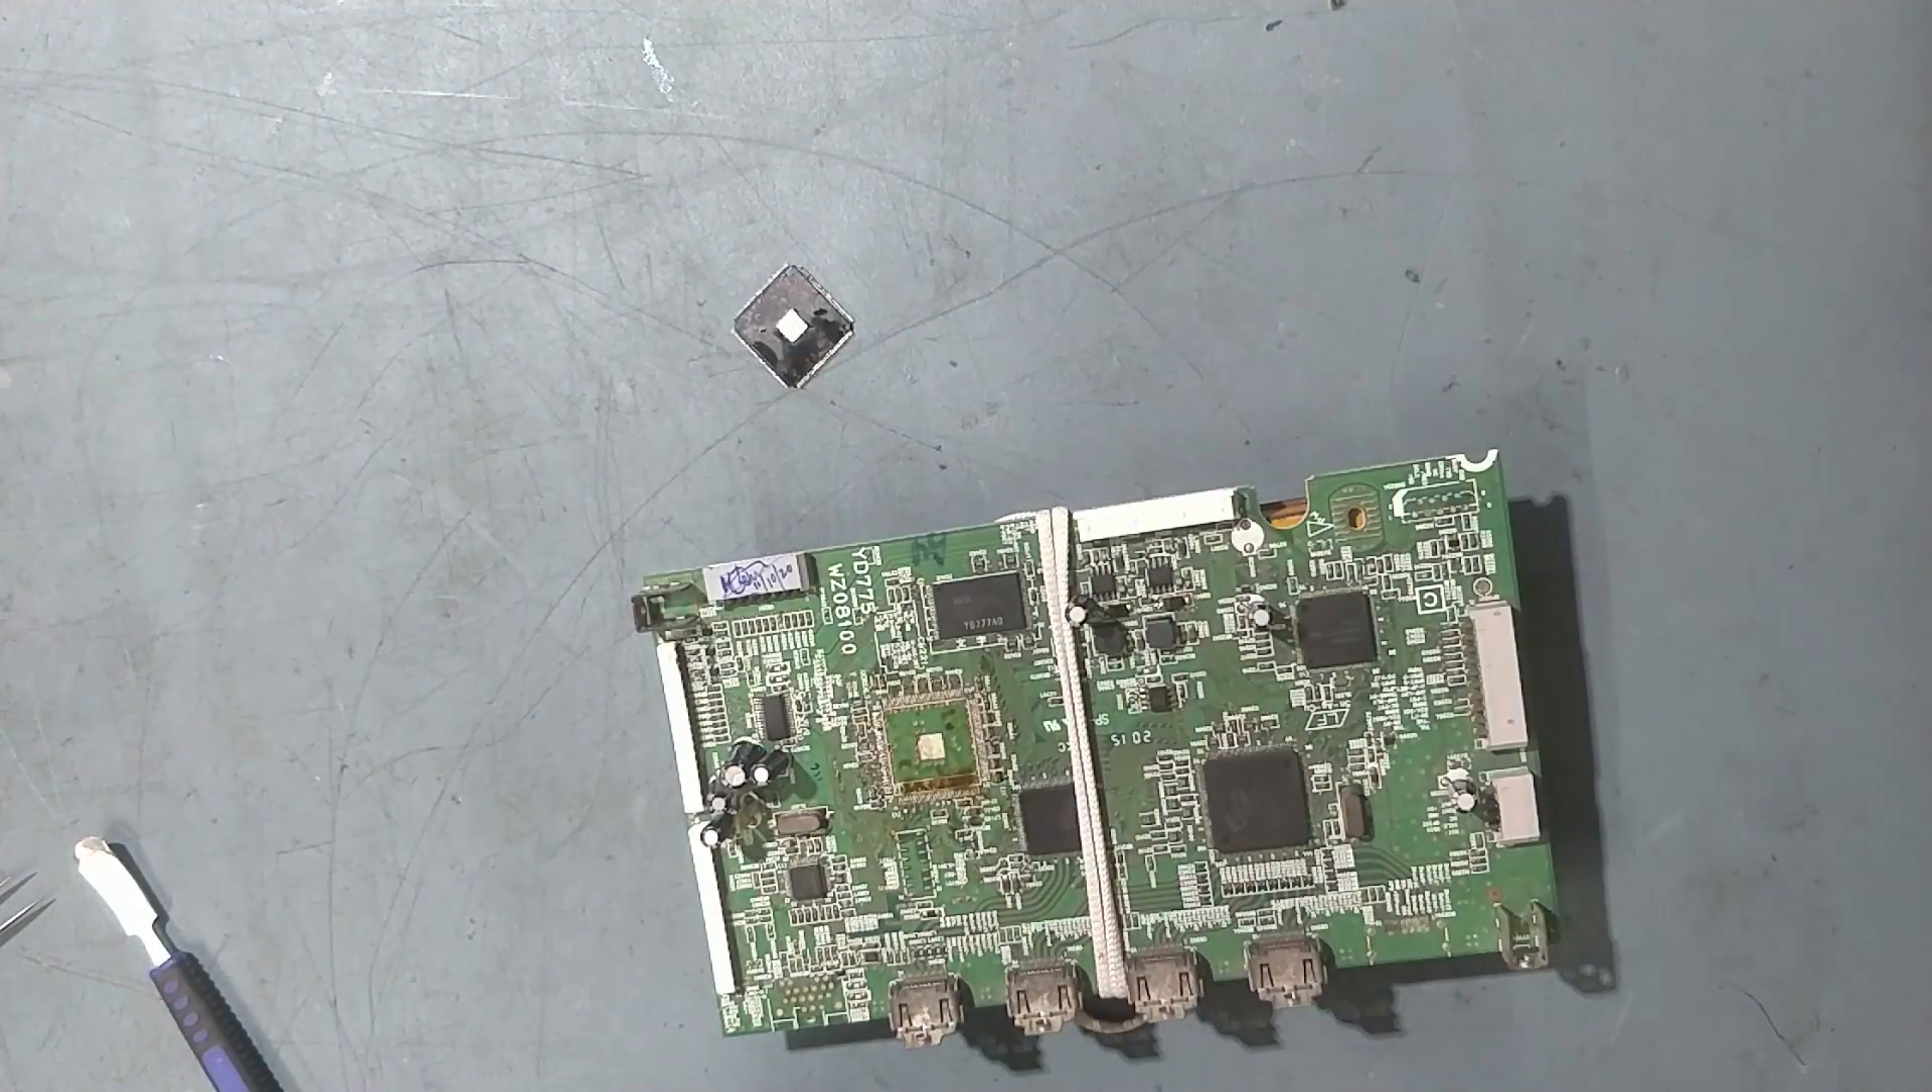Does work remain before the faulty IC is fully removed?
No.